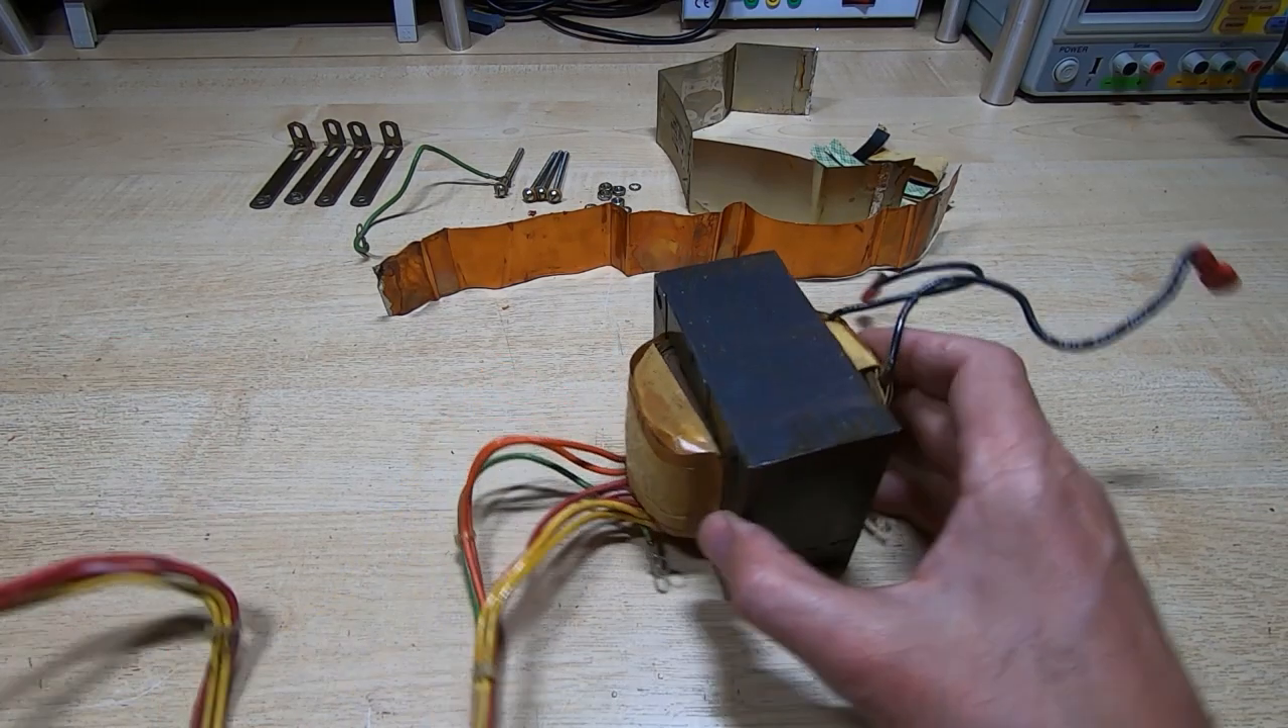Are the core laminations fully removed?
No.